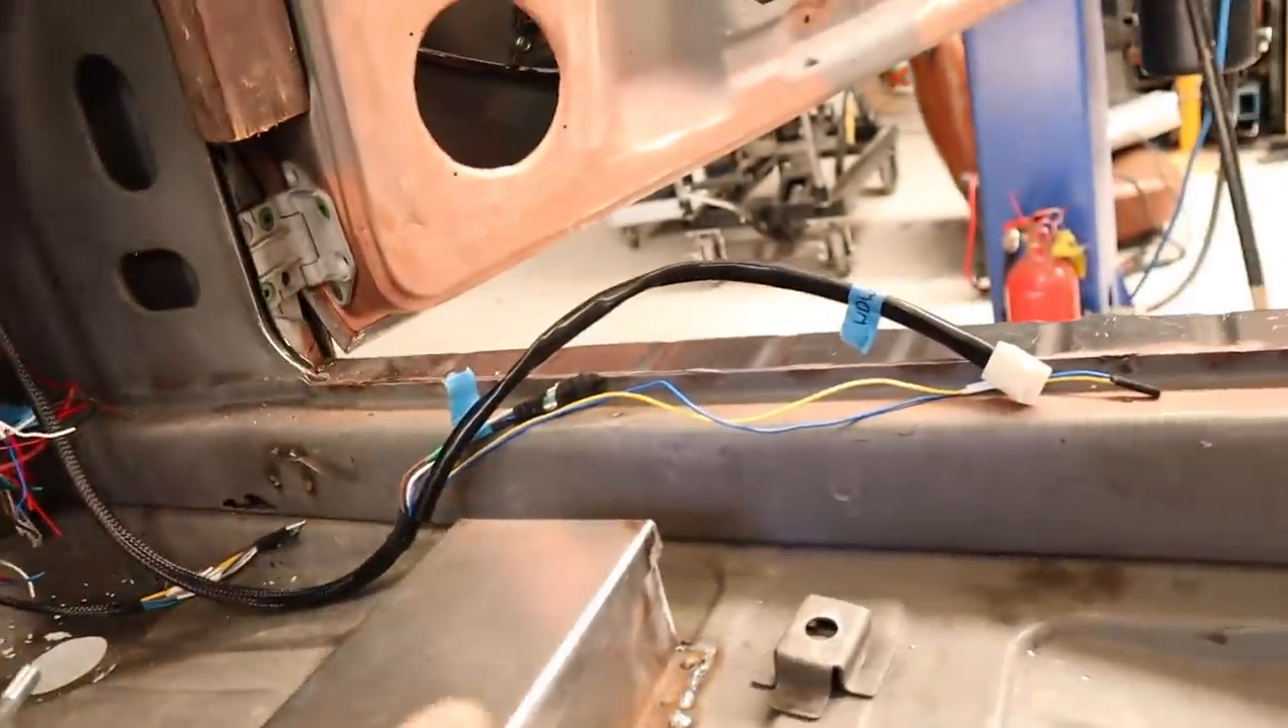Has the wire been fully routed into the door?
No.